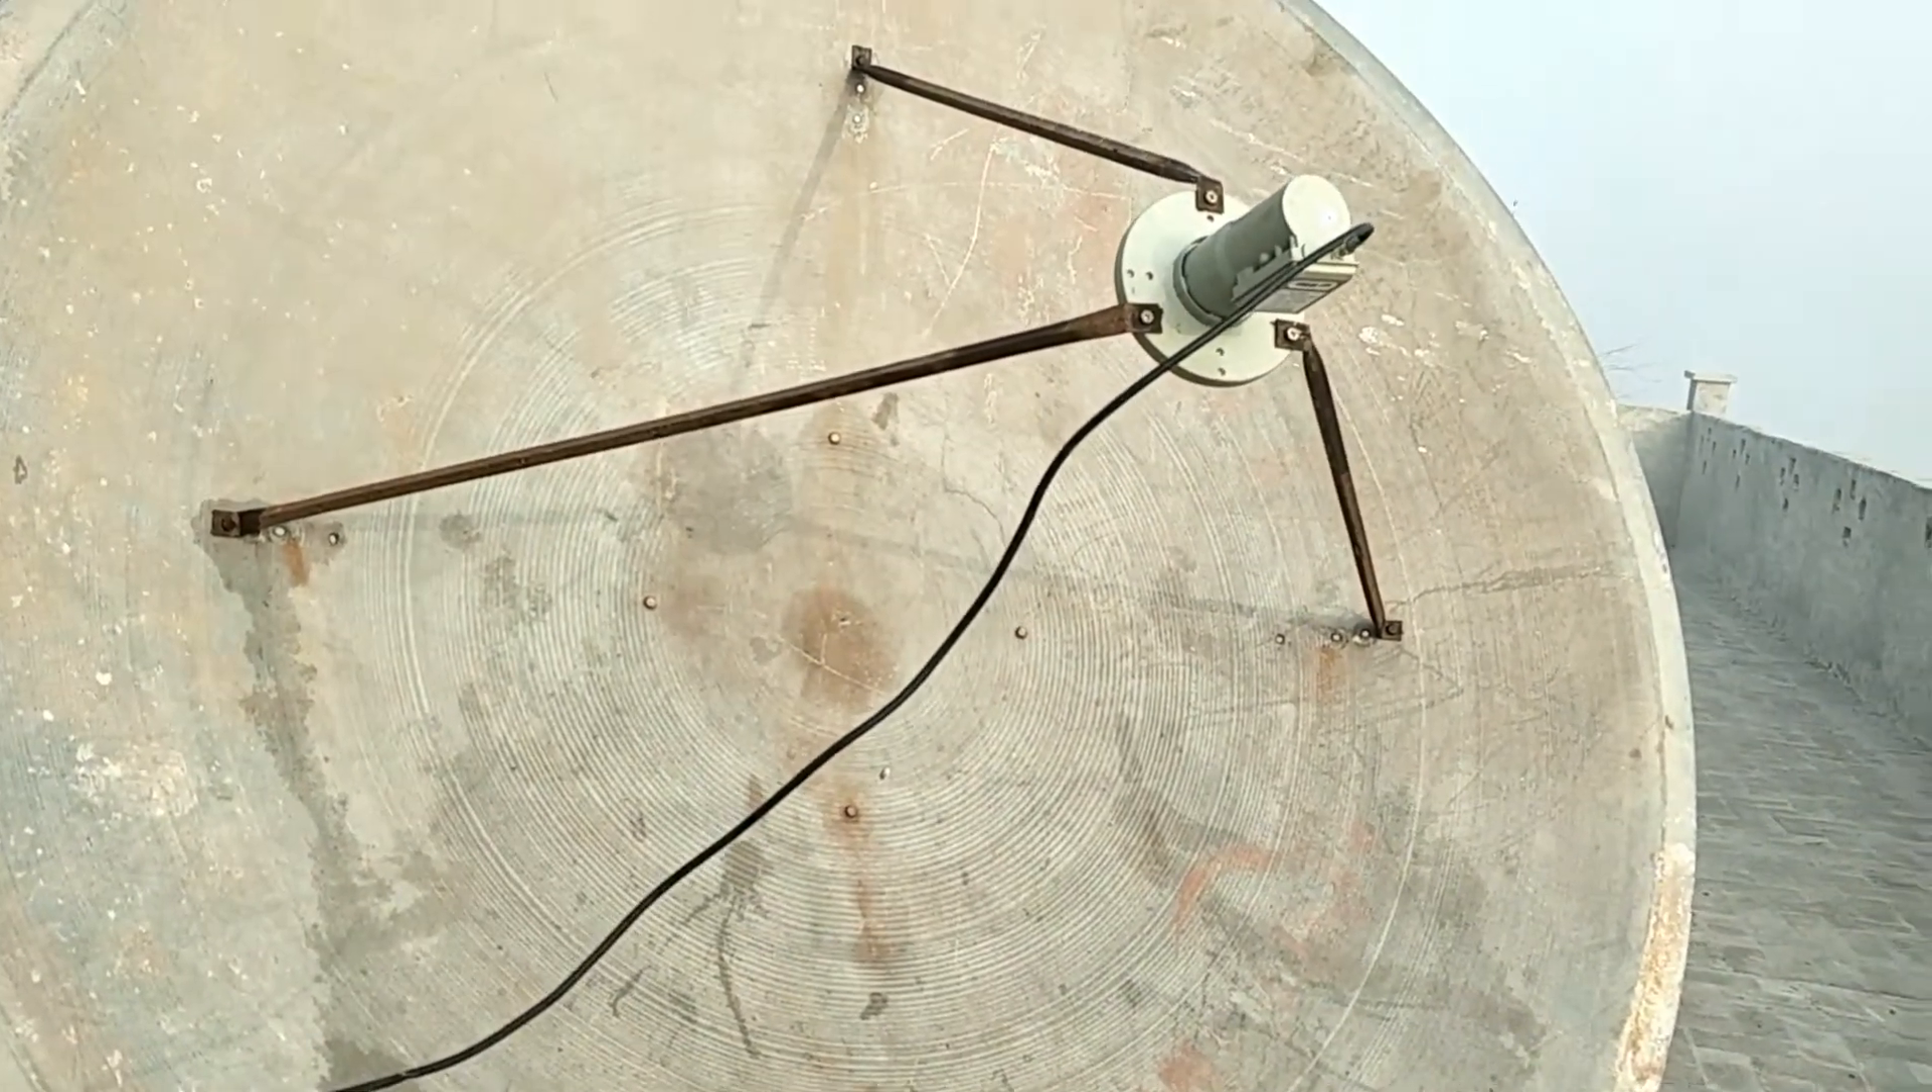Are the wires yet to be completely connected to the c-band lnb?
No.